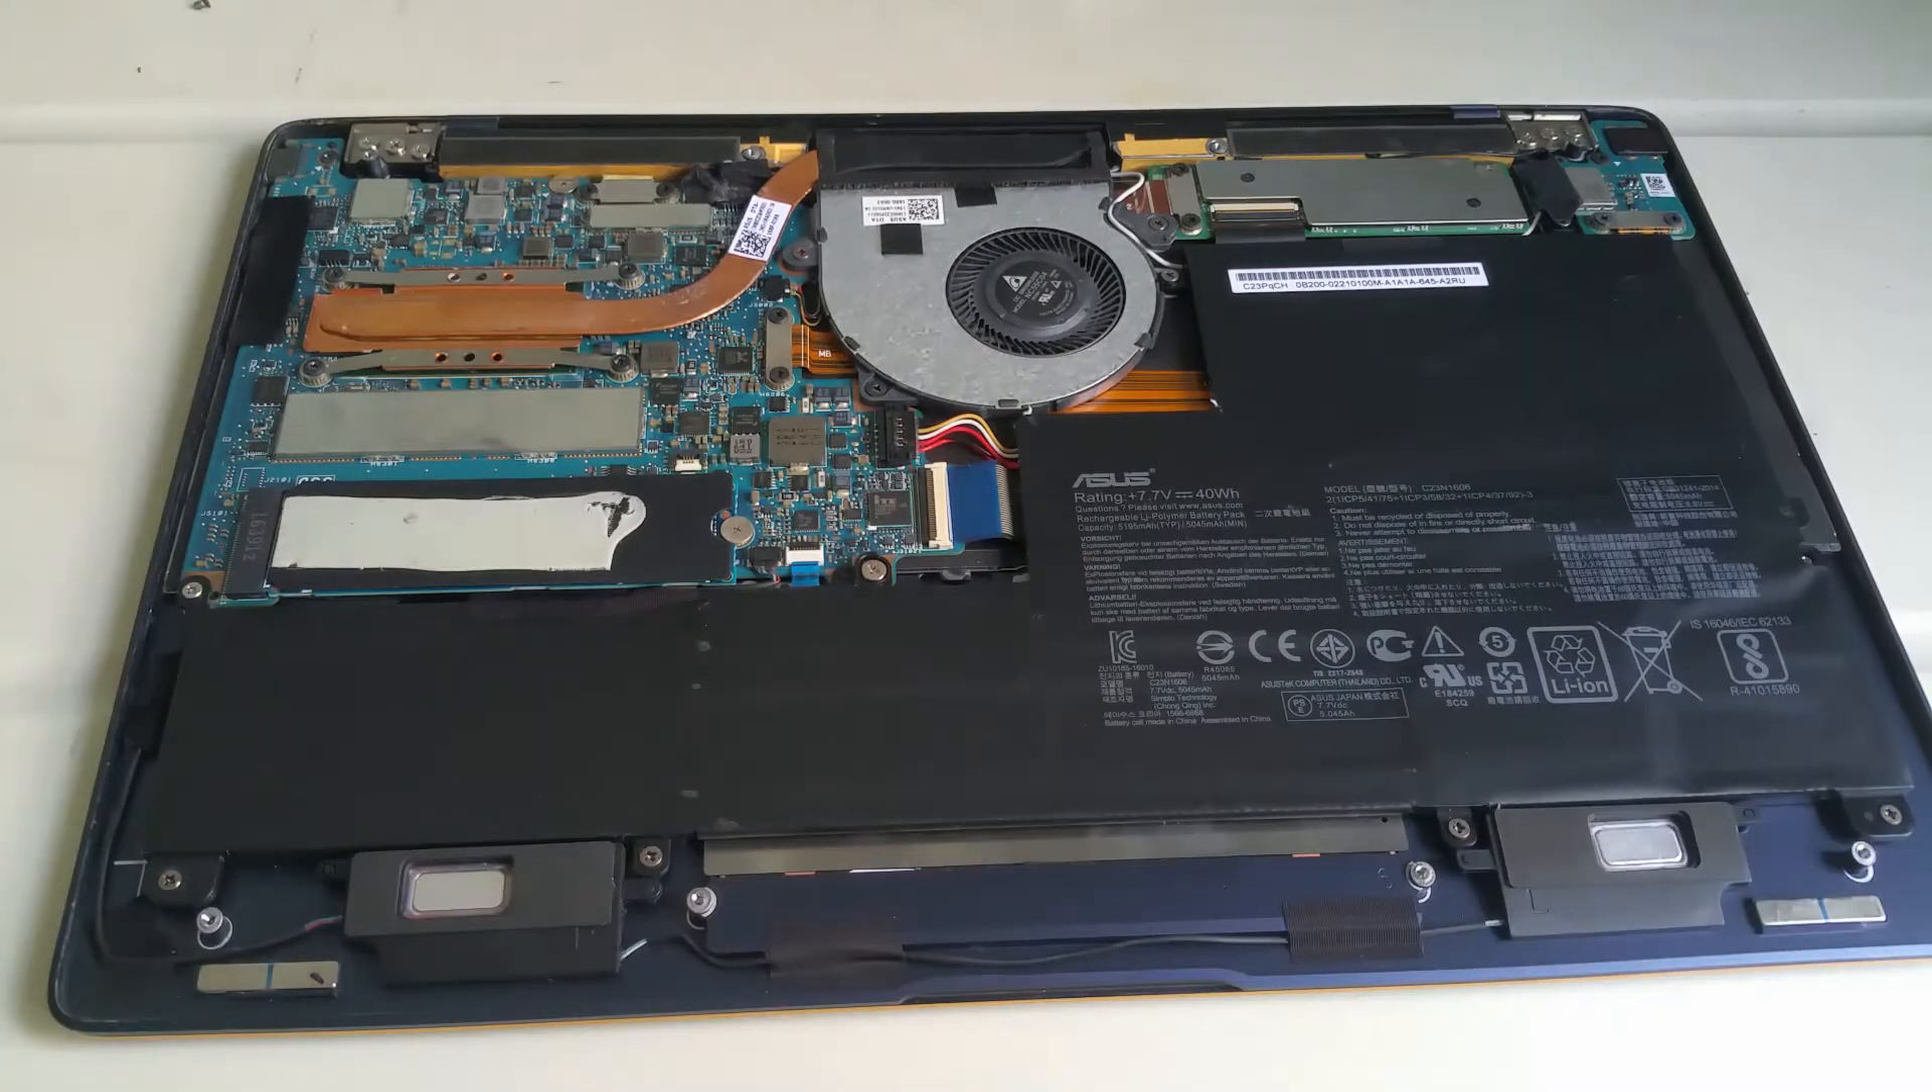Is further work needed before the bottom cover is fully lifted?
No.